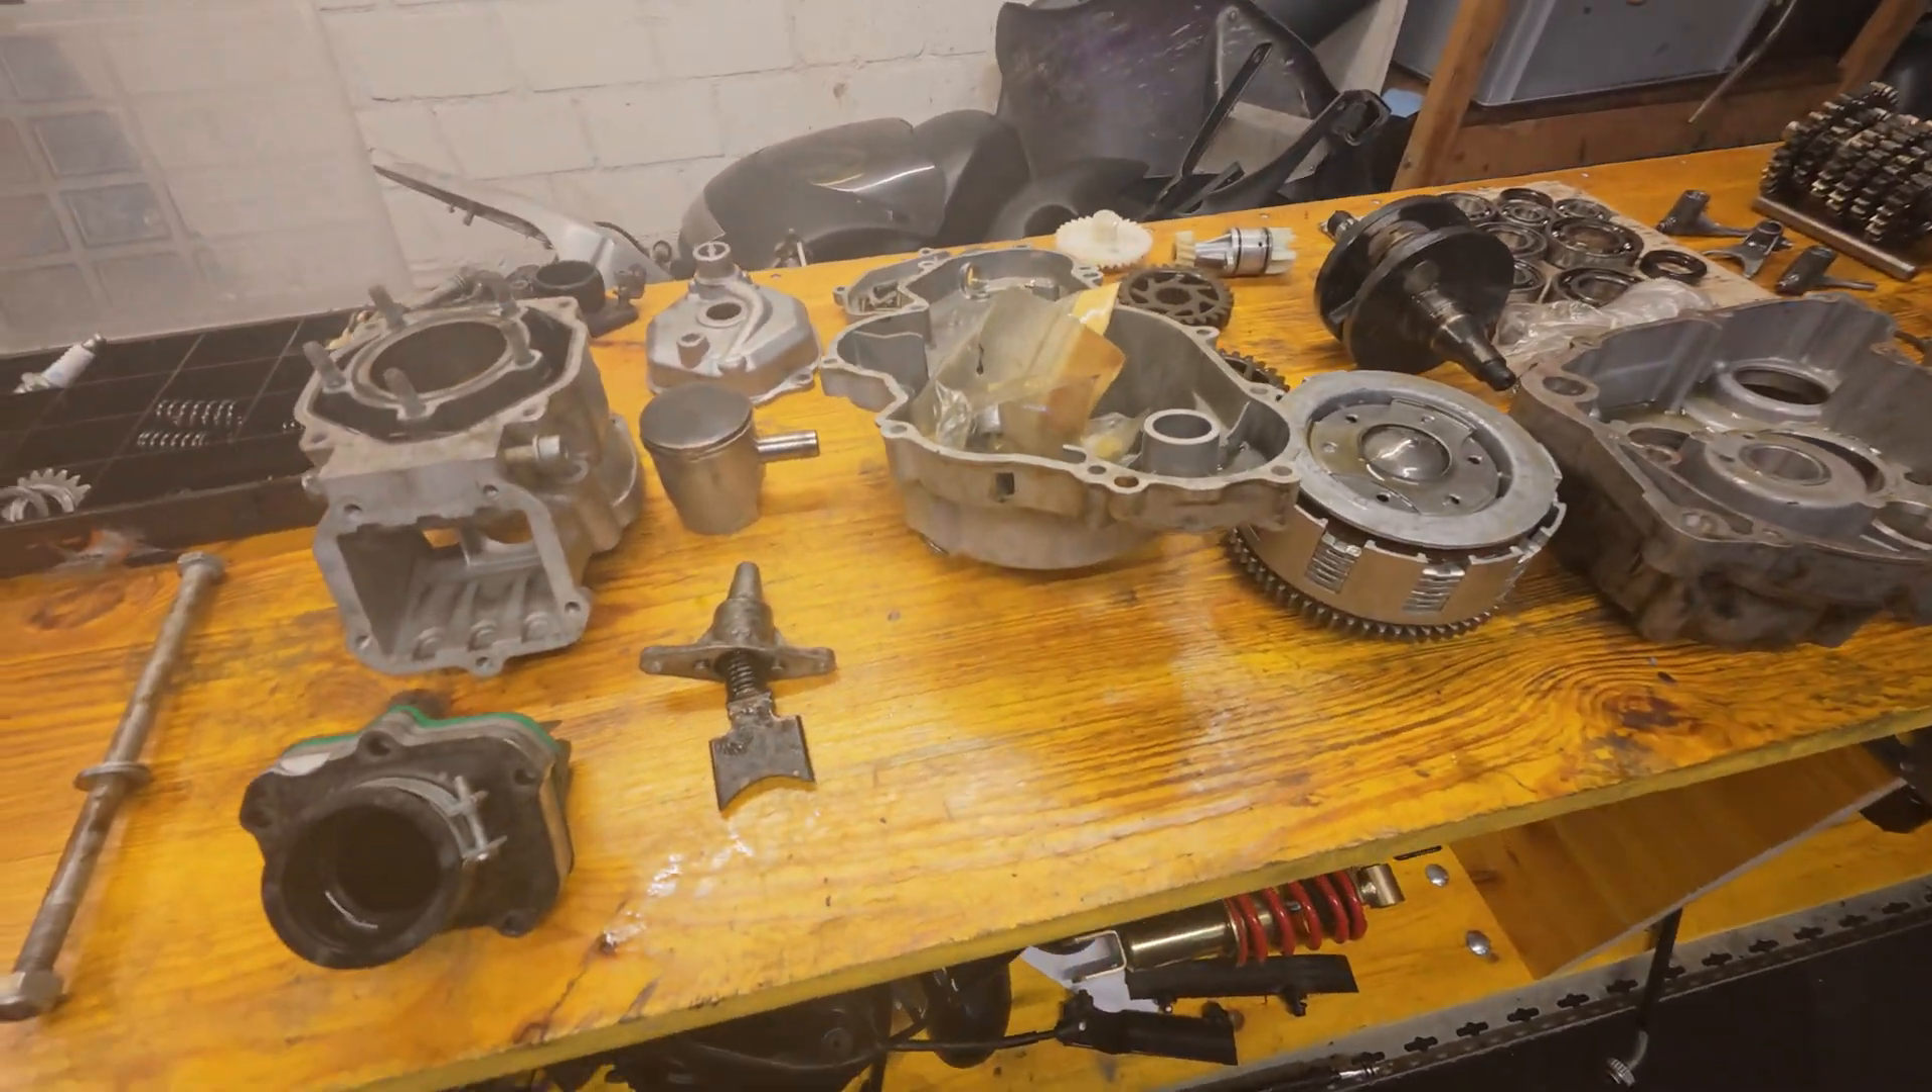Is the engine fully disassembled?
Yes.